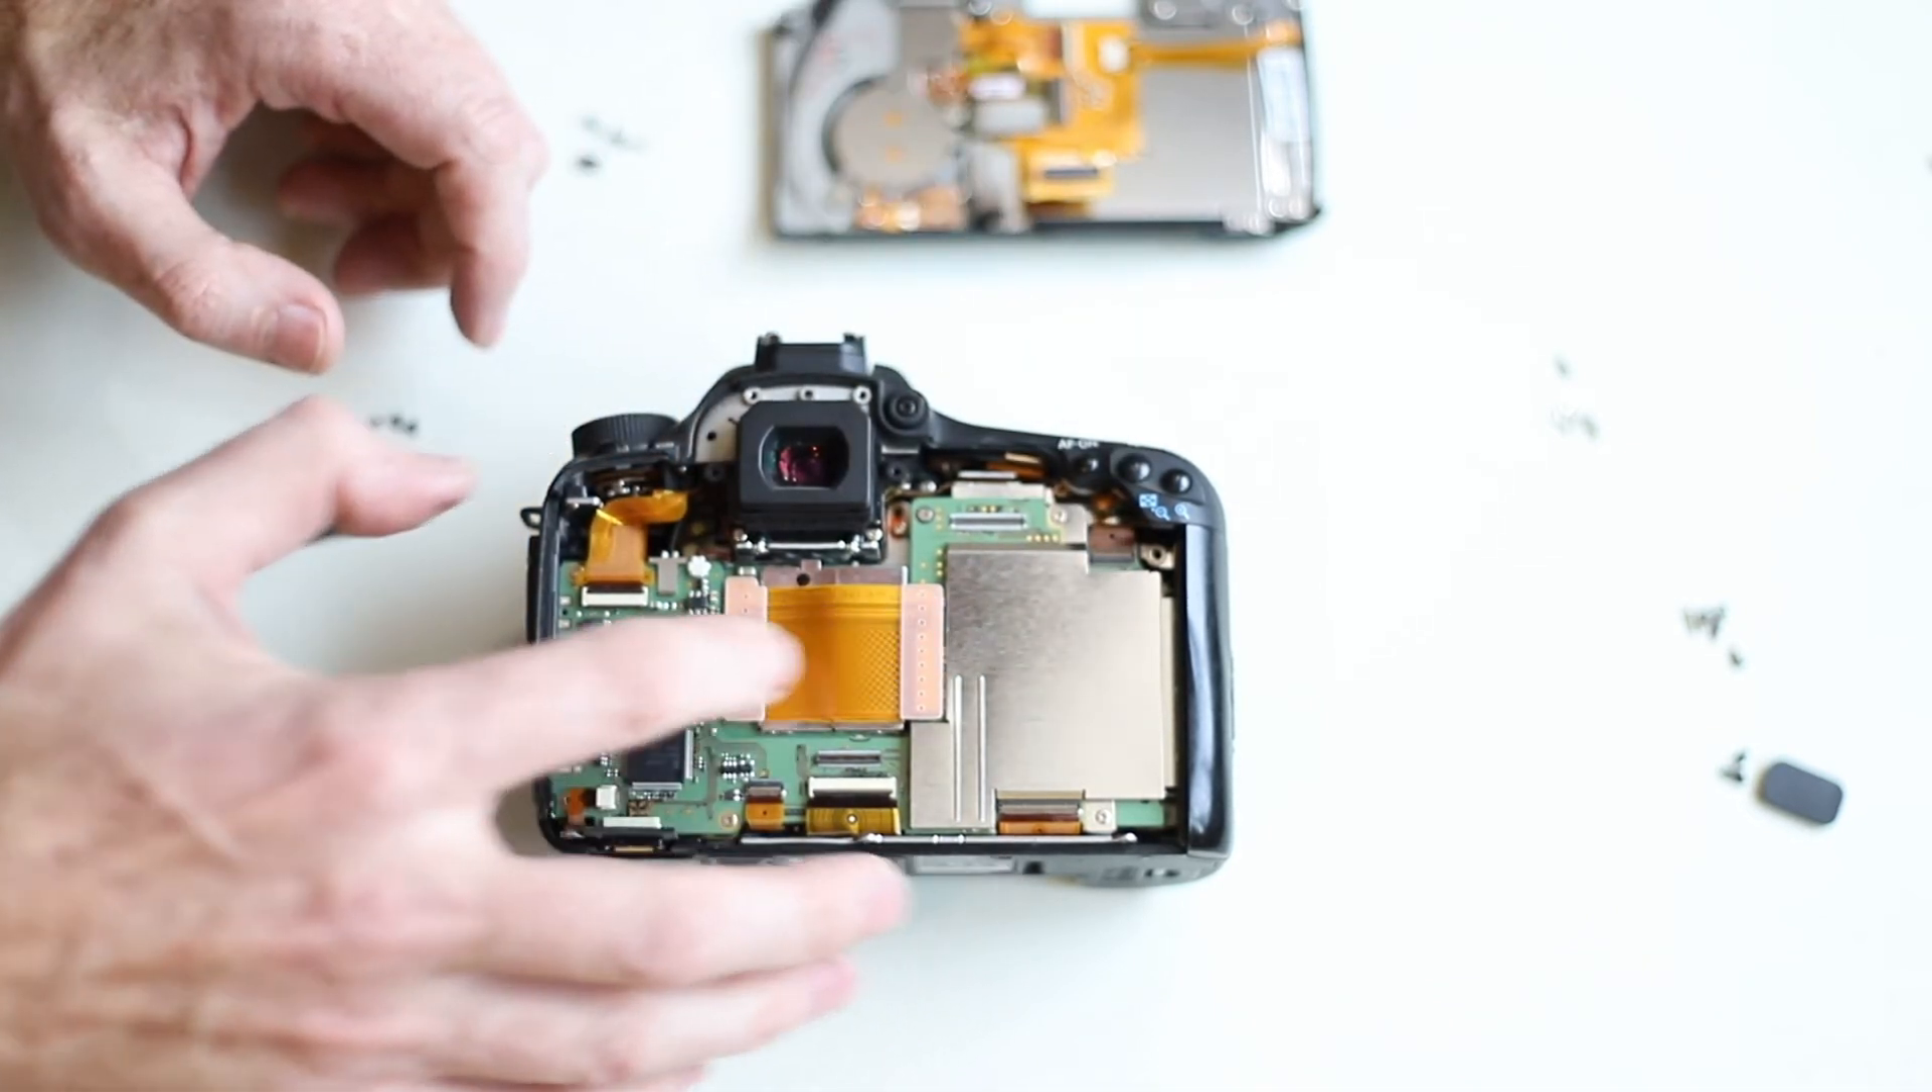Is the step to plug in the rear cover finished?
No.